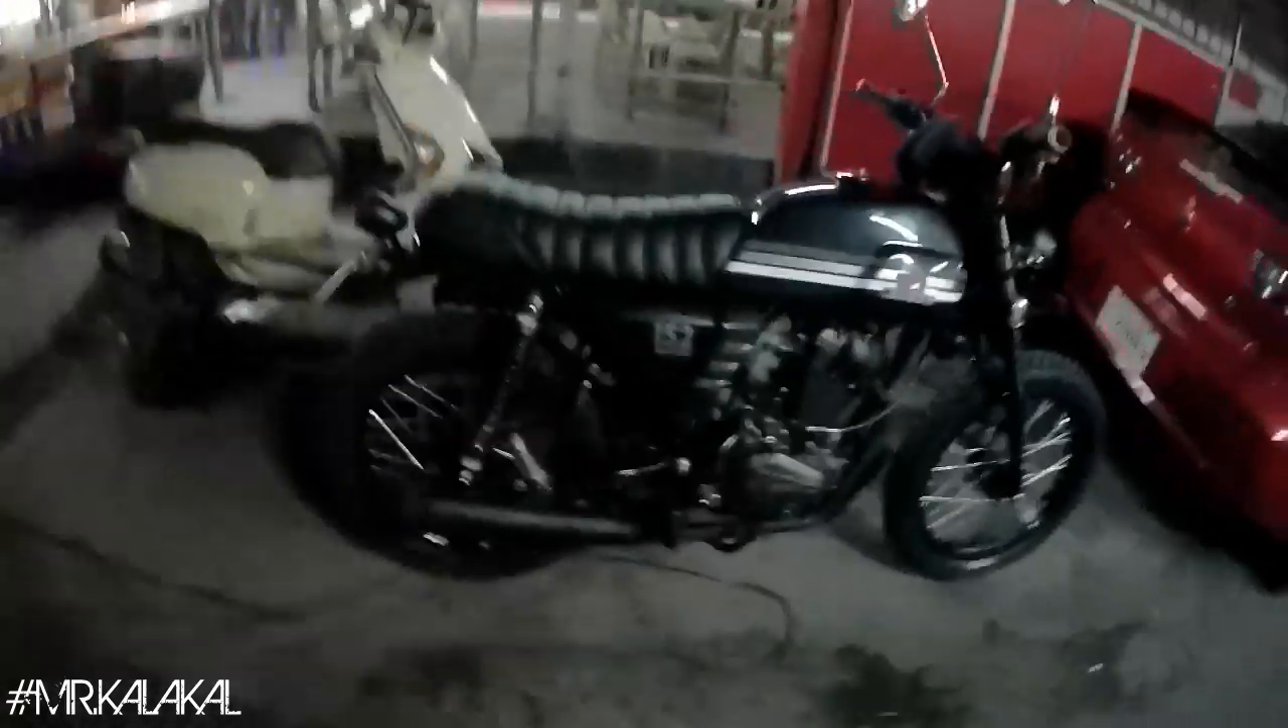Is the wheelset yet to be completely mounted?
No.